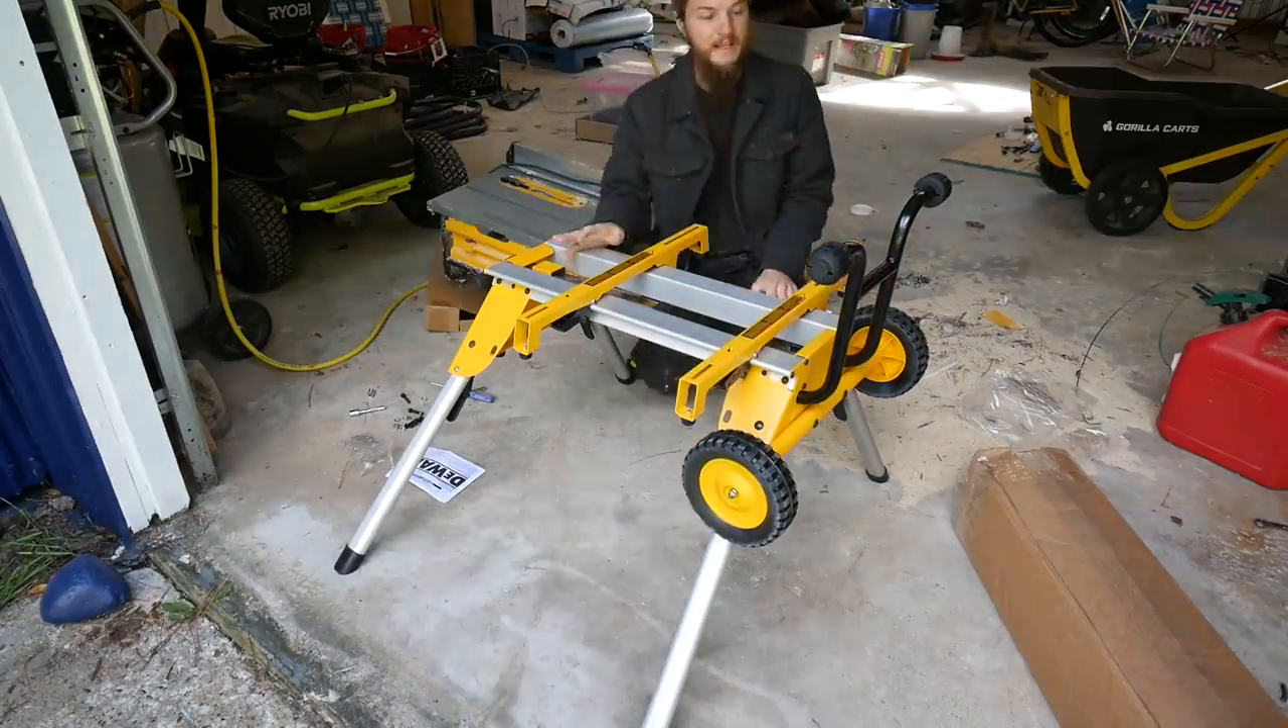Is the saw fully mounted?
No.